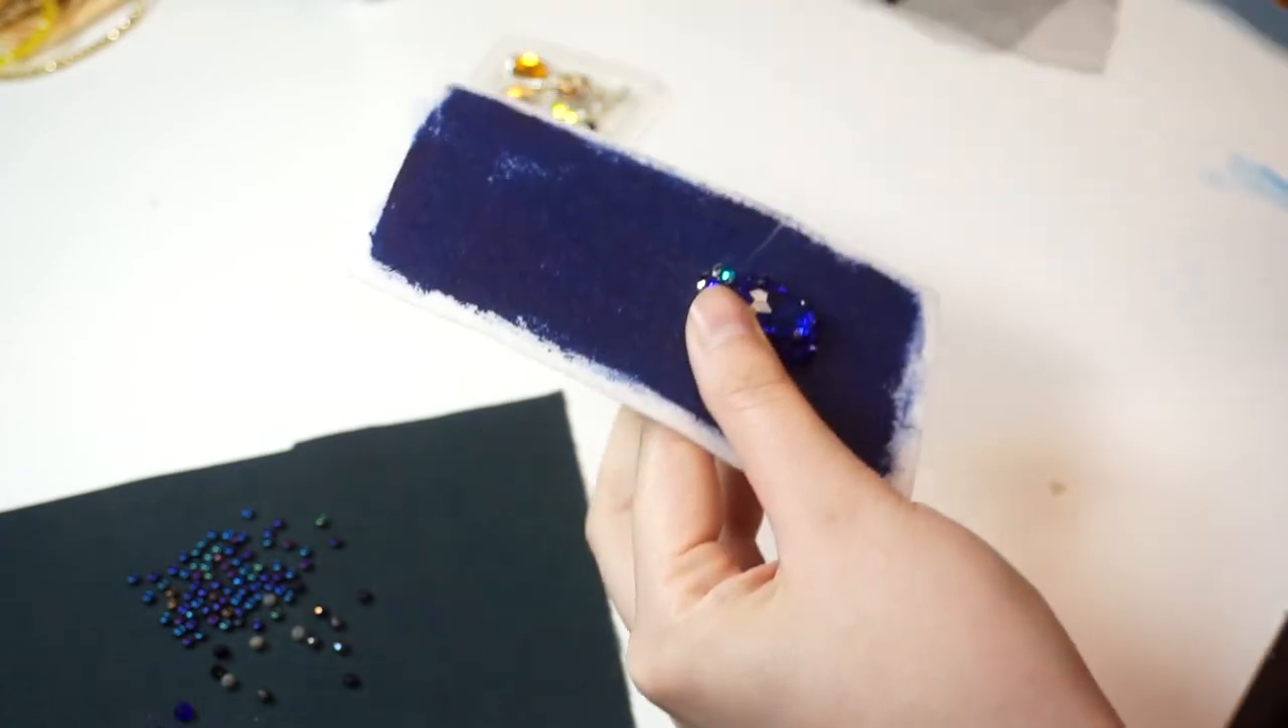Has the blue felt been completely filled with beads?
No.